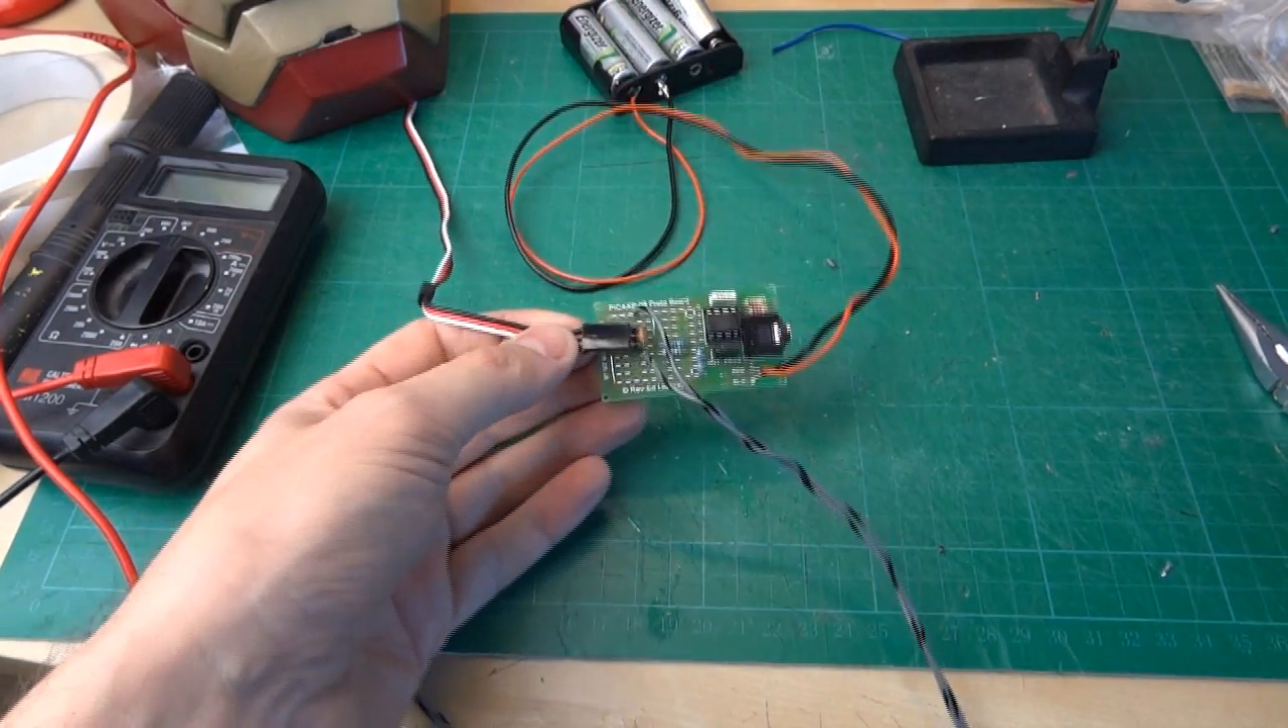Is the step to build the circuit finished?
Yes.